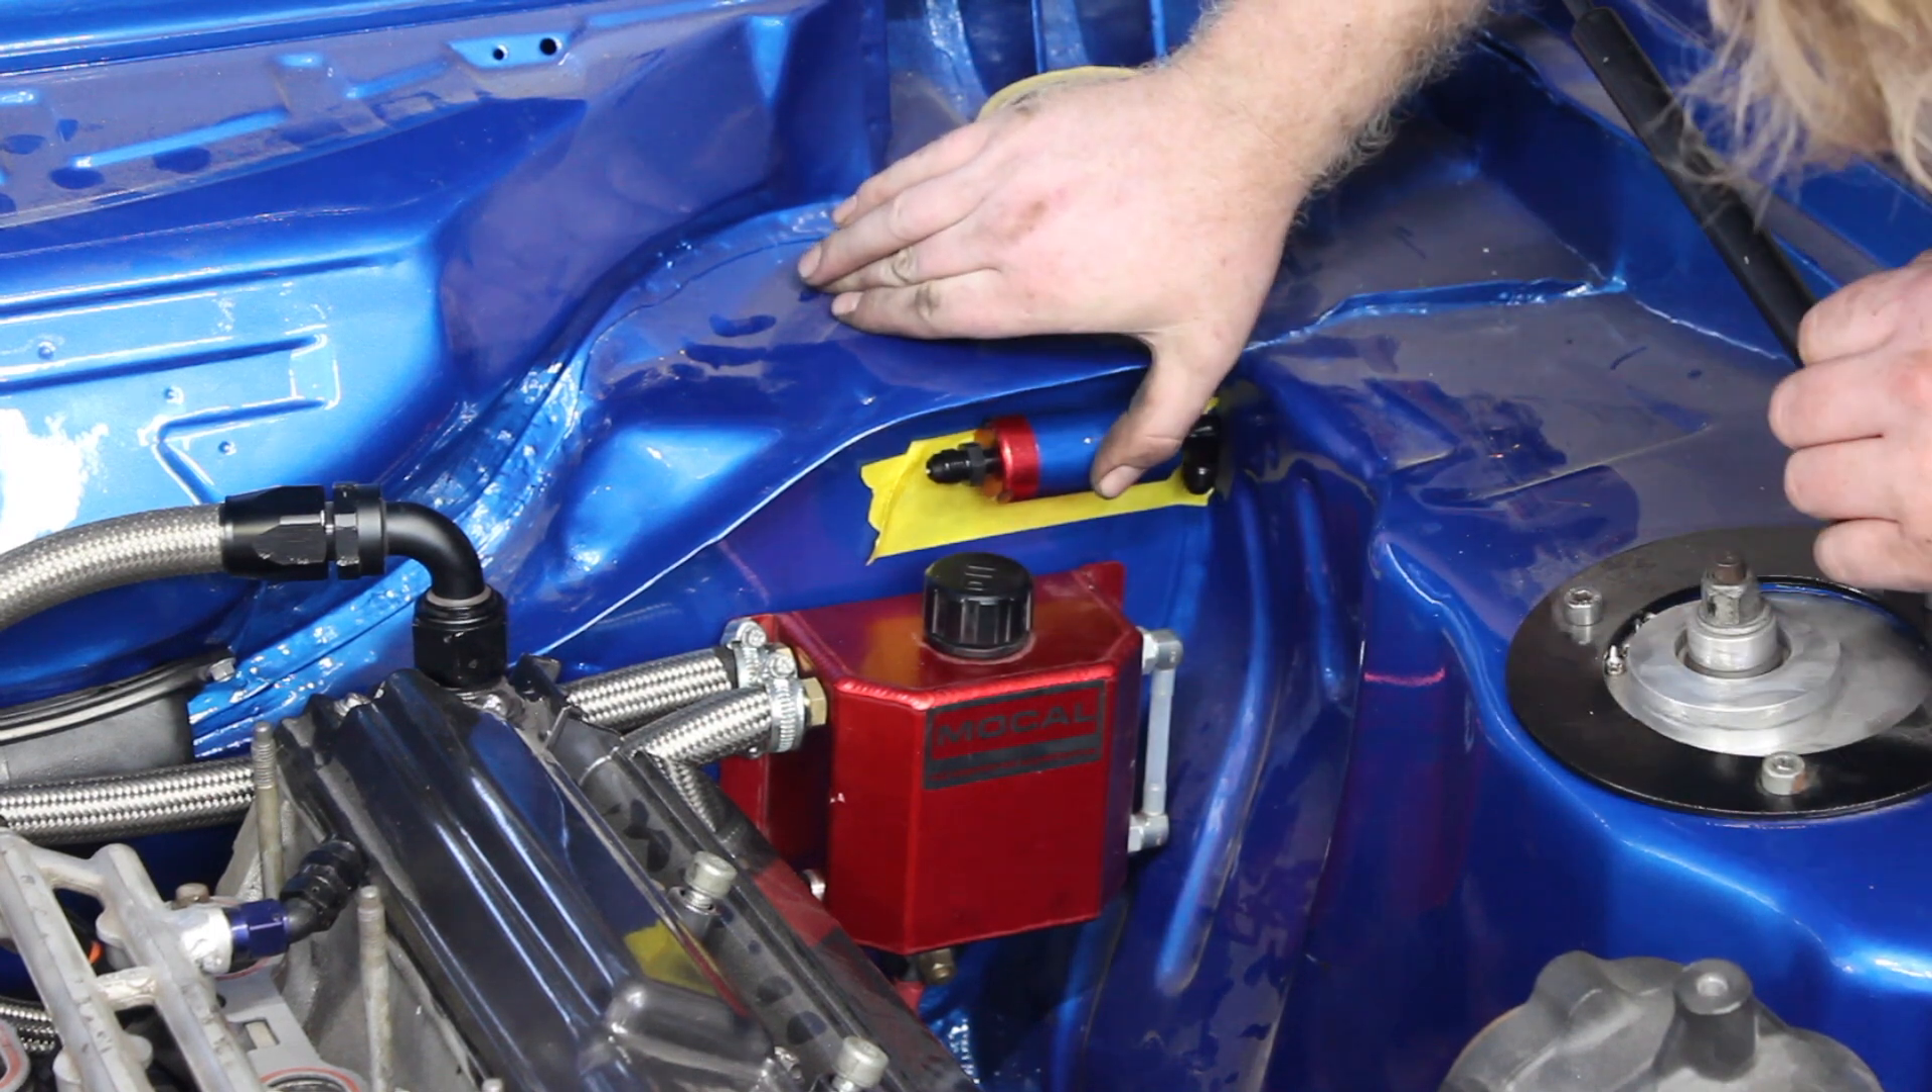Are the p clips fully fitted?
No.